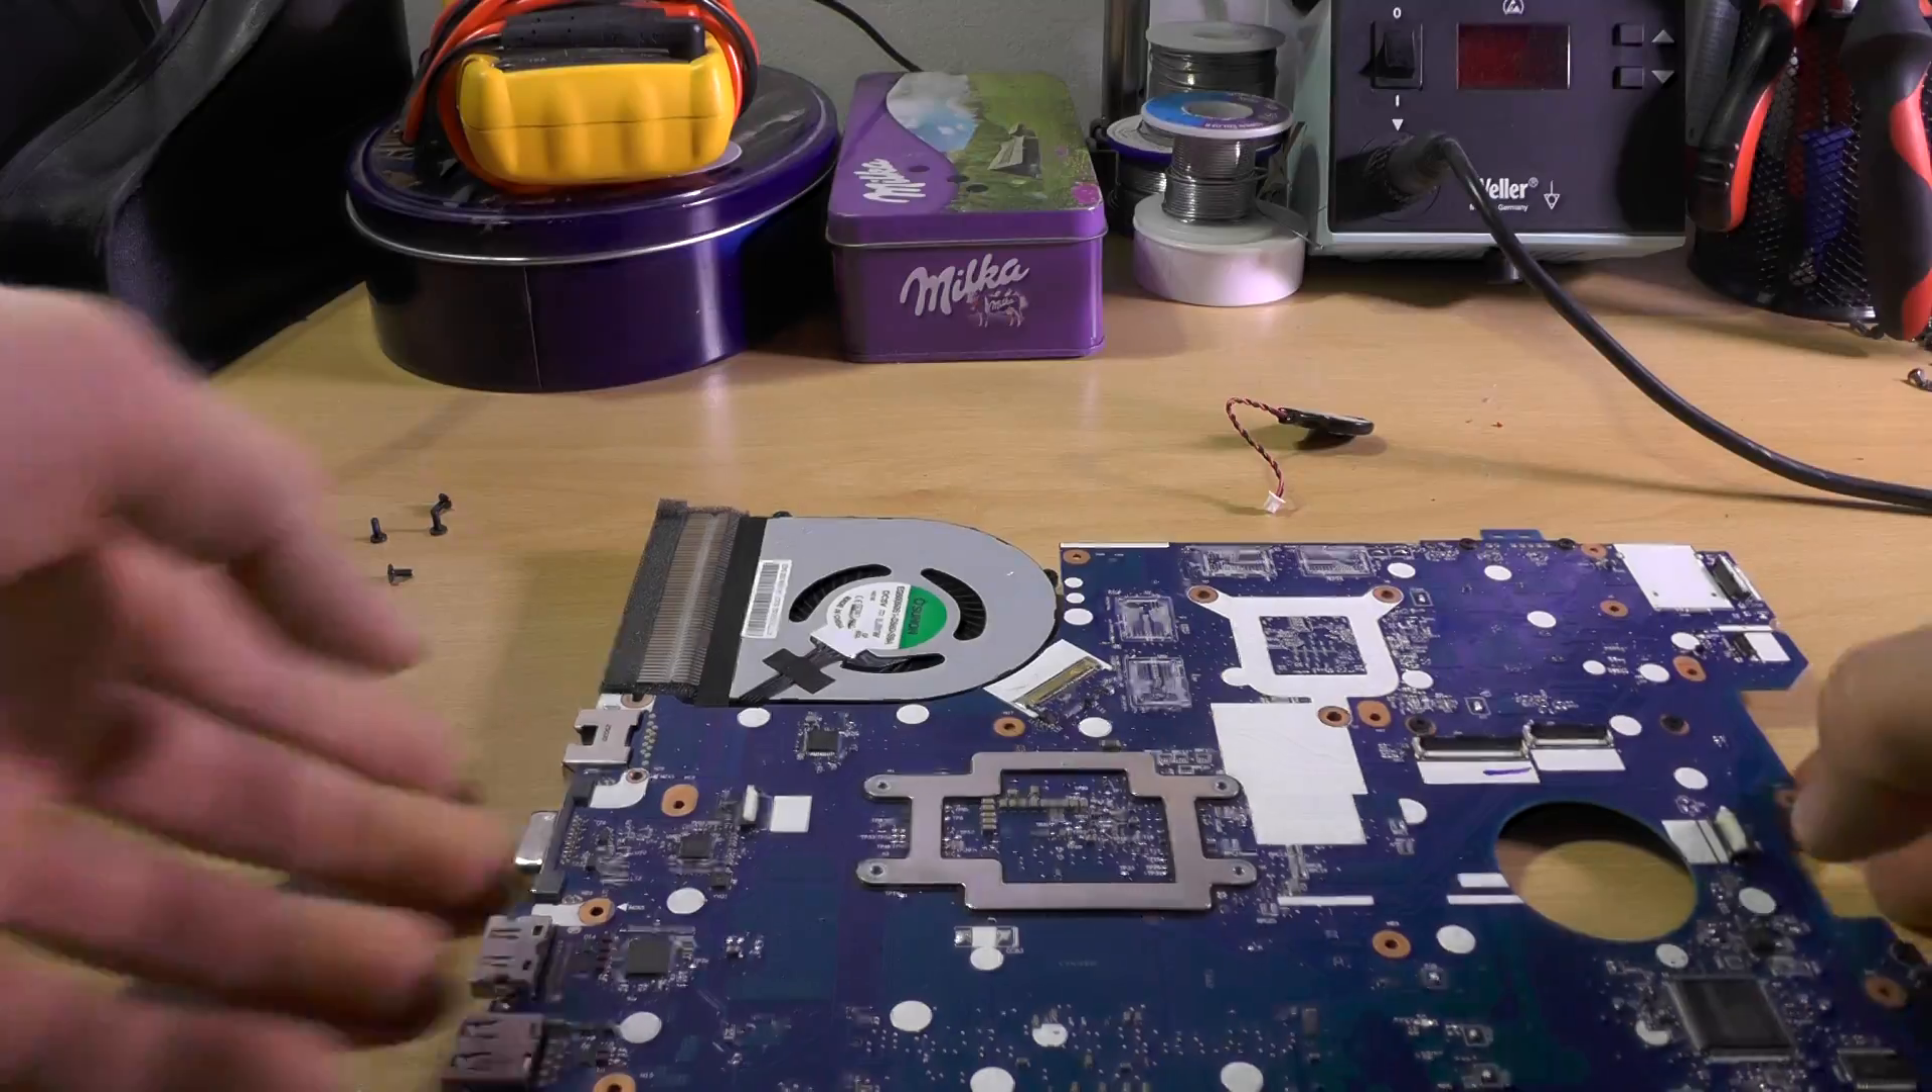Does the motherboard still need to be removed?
No.